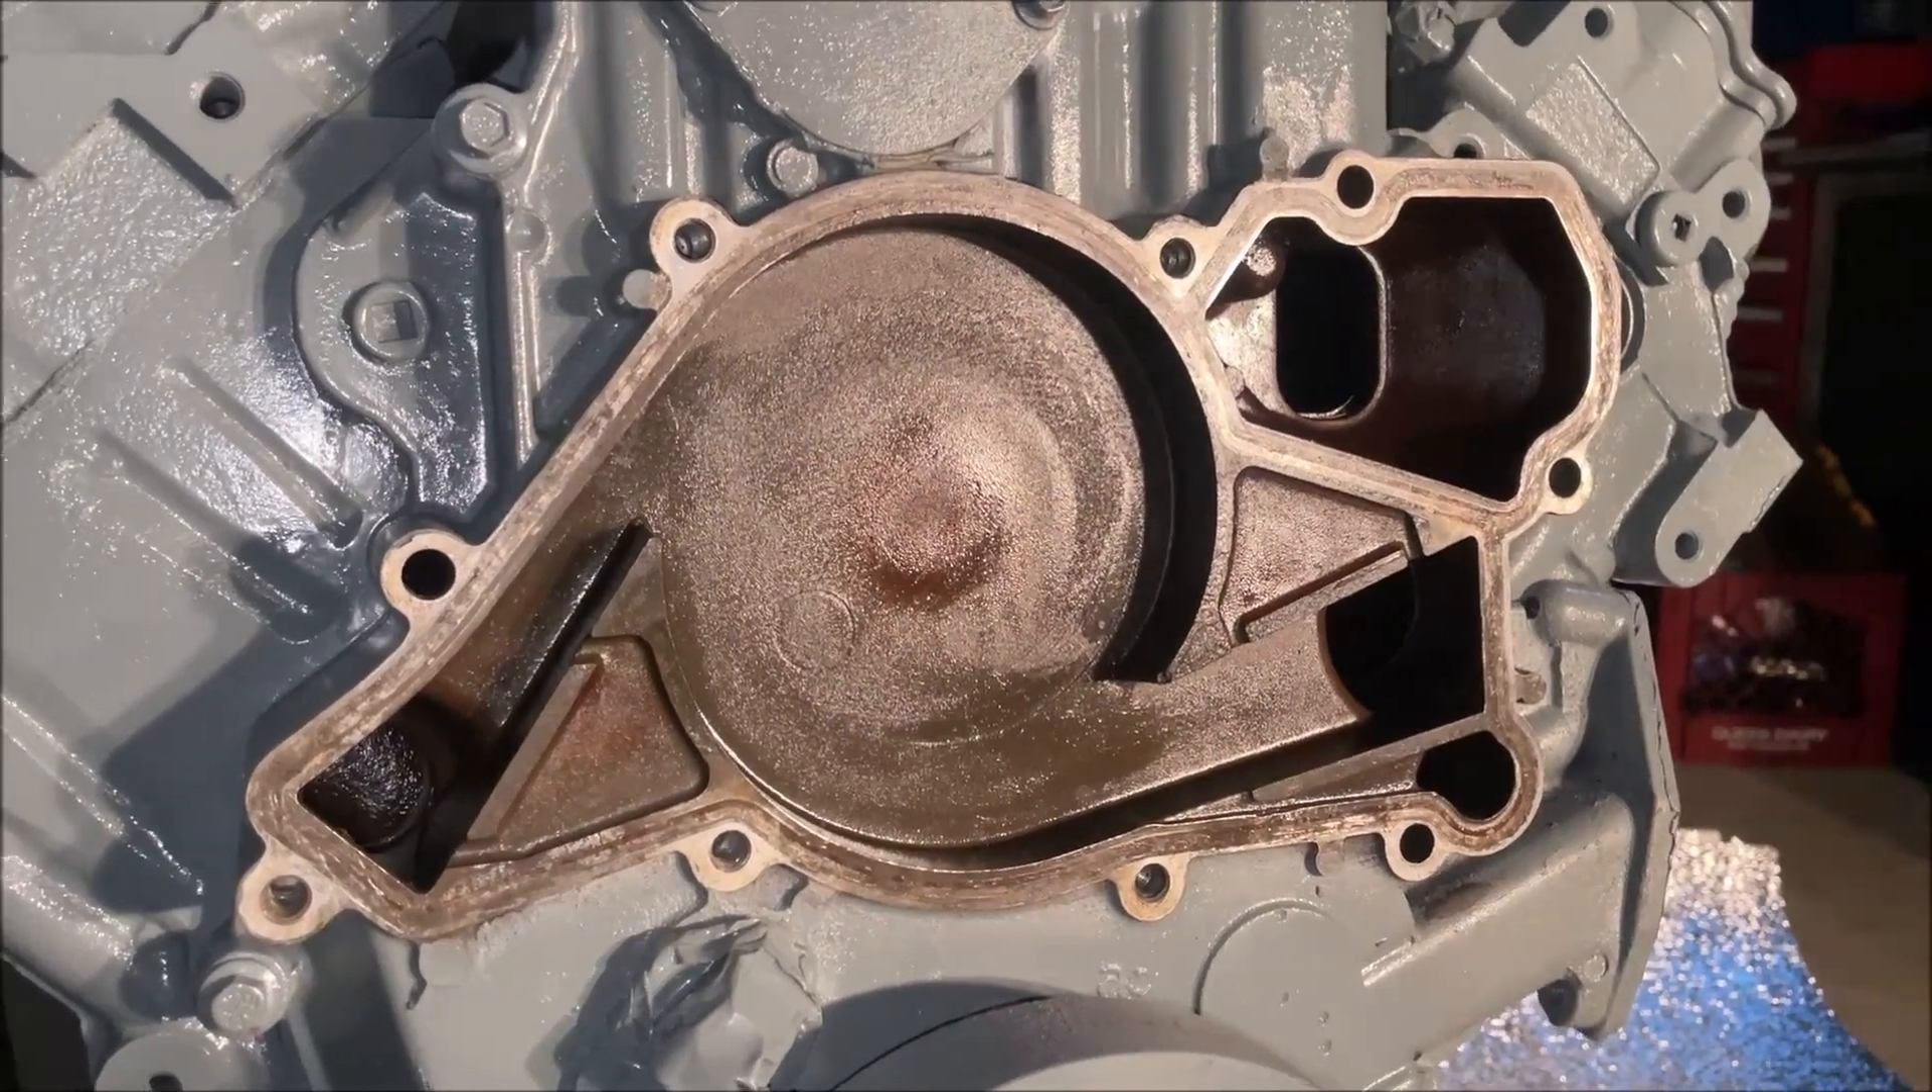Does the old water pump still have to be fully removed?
No.